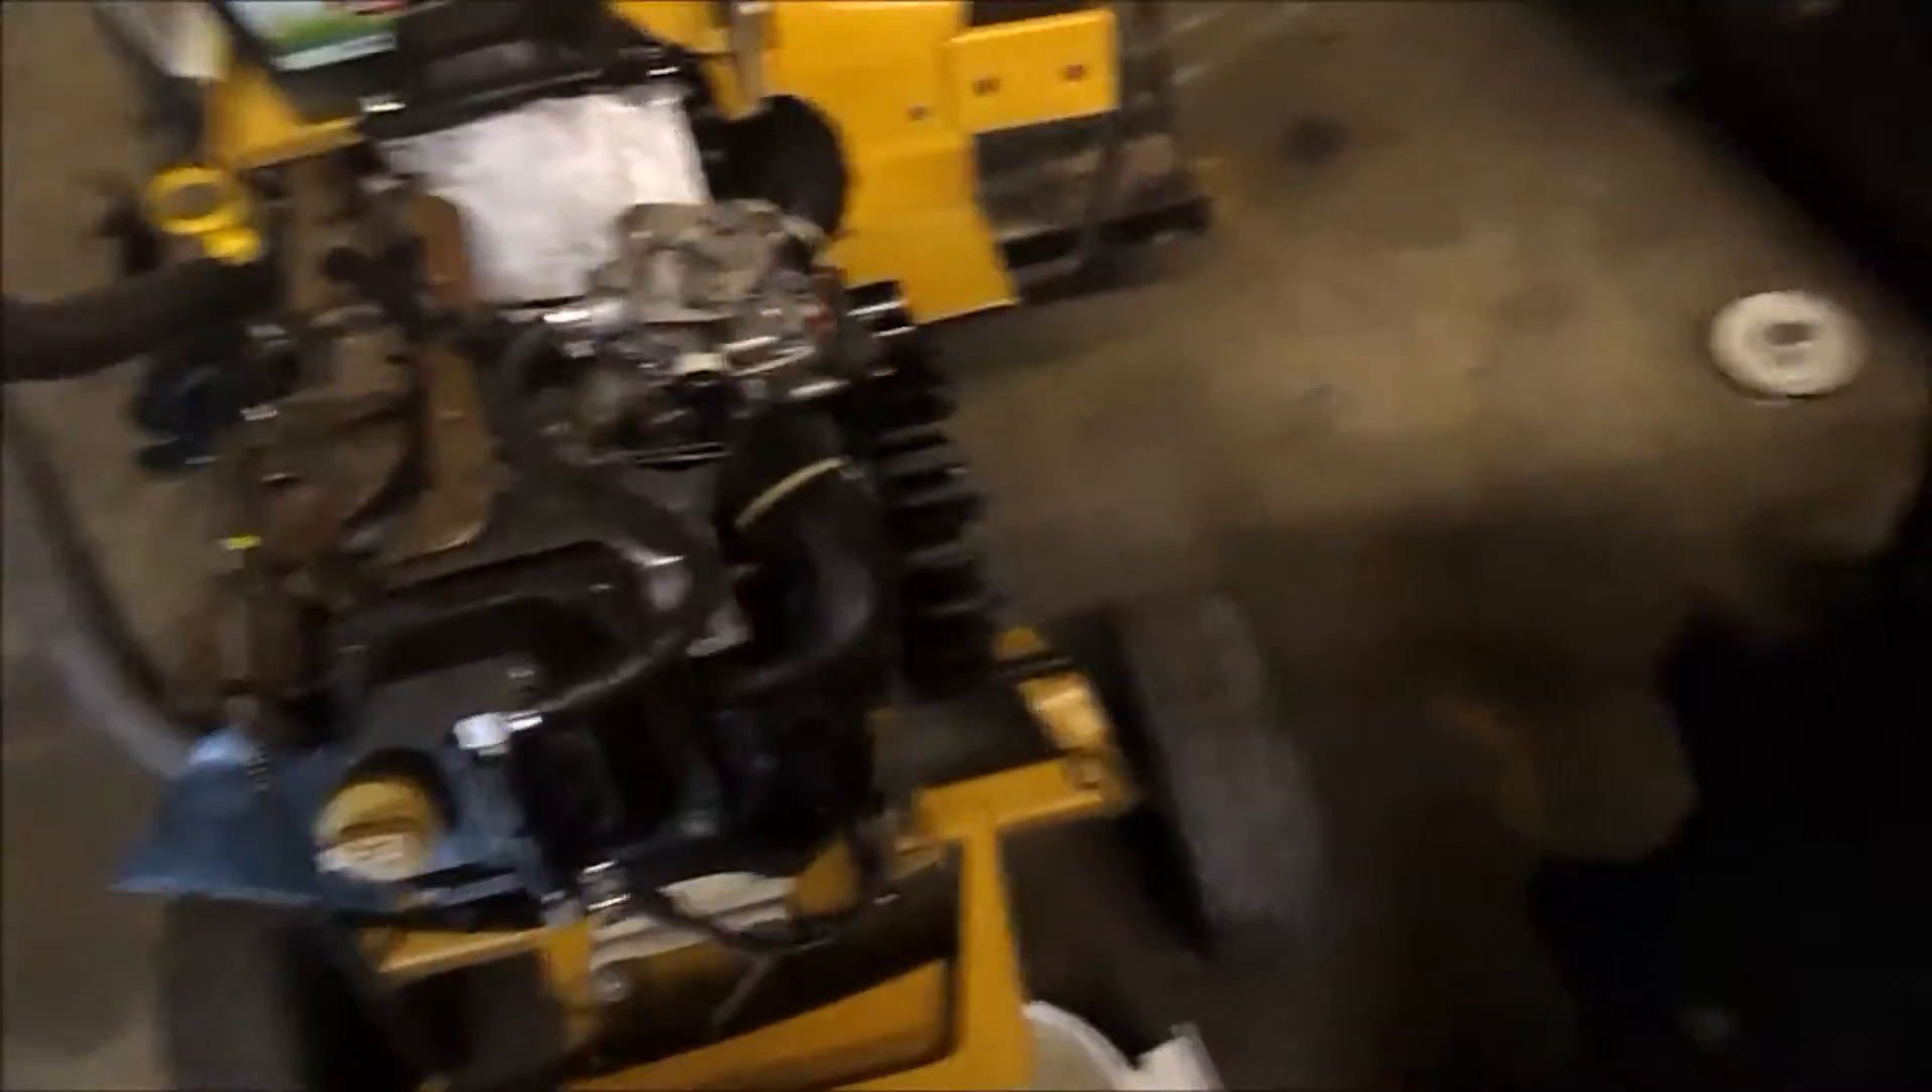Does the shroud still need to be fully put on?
Yes.